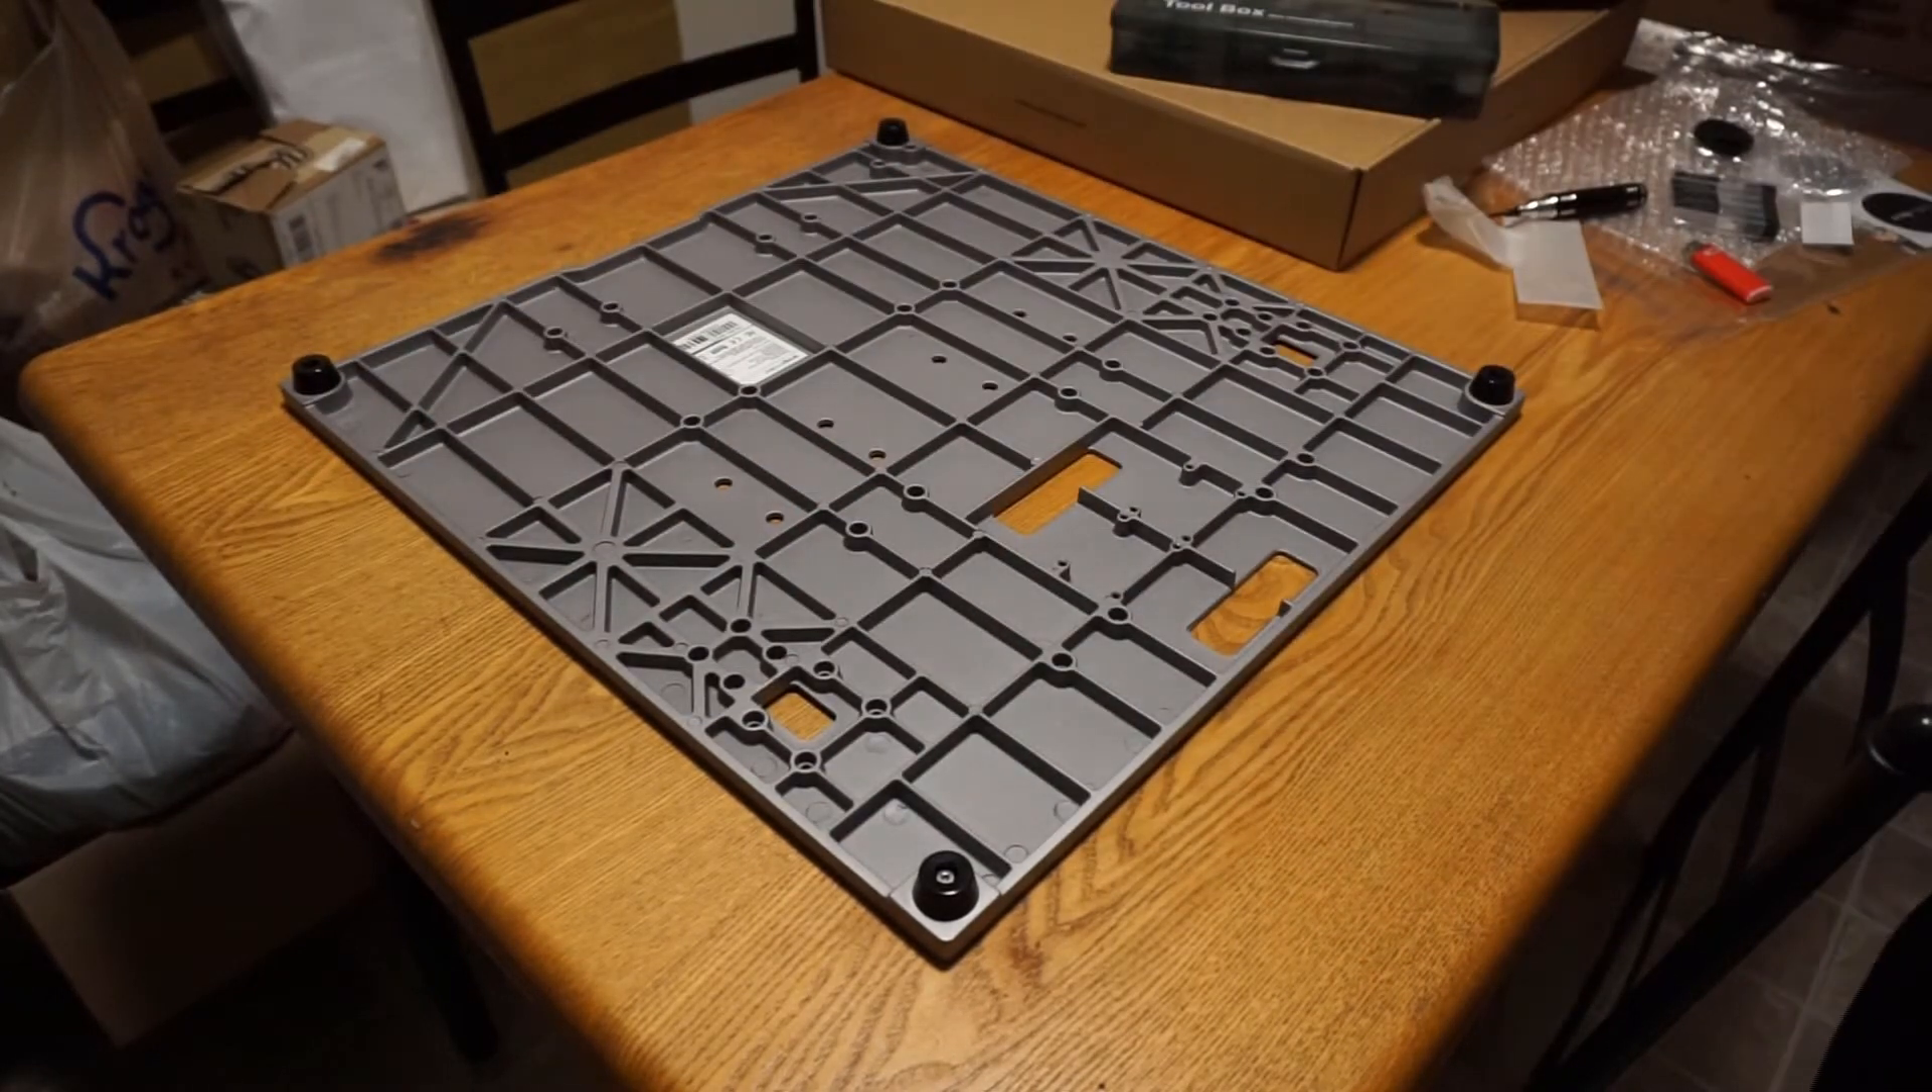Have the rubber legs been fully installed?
Yes.